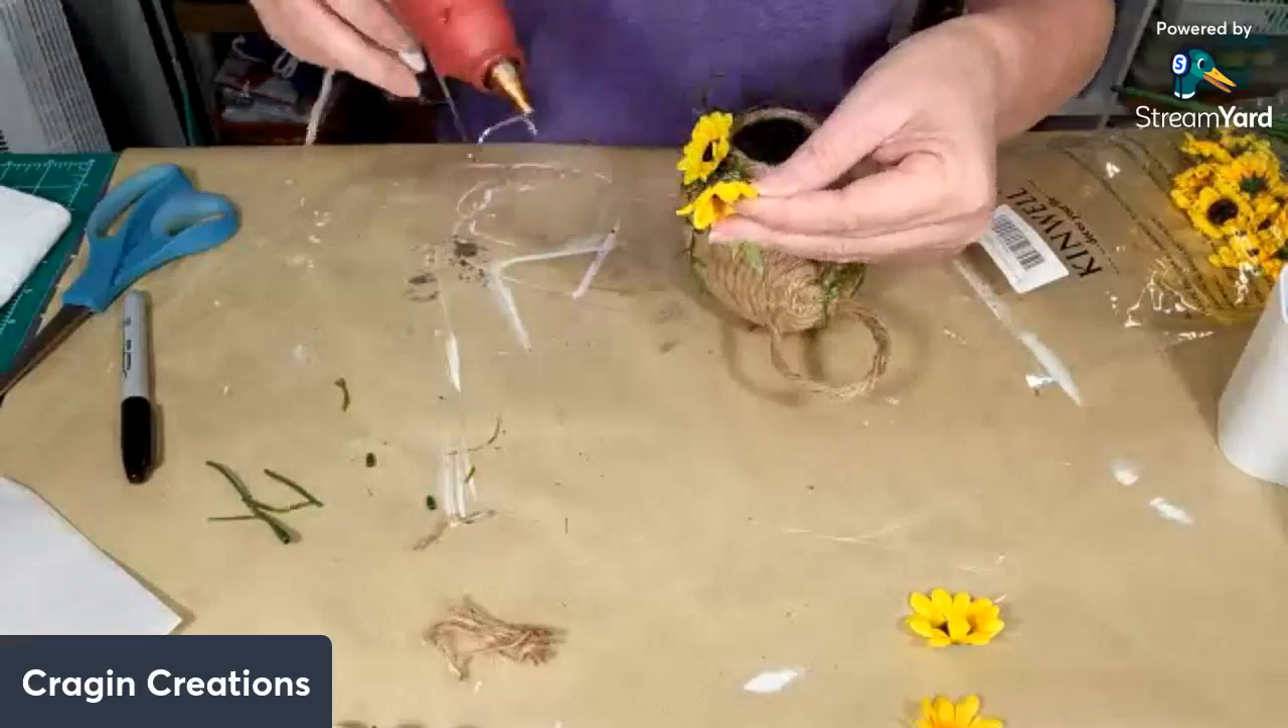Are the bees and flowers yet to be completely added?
Yes.